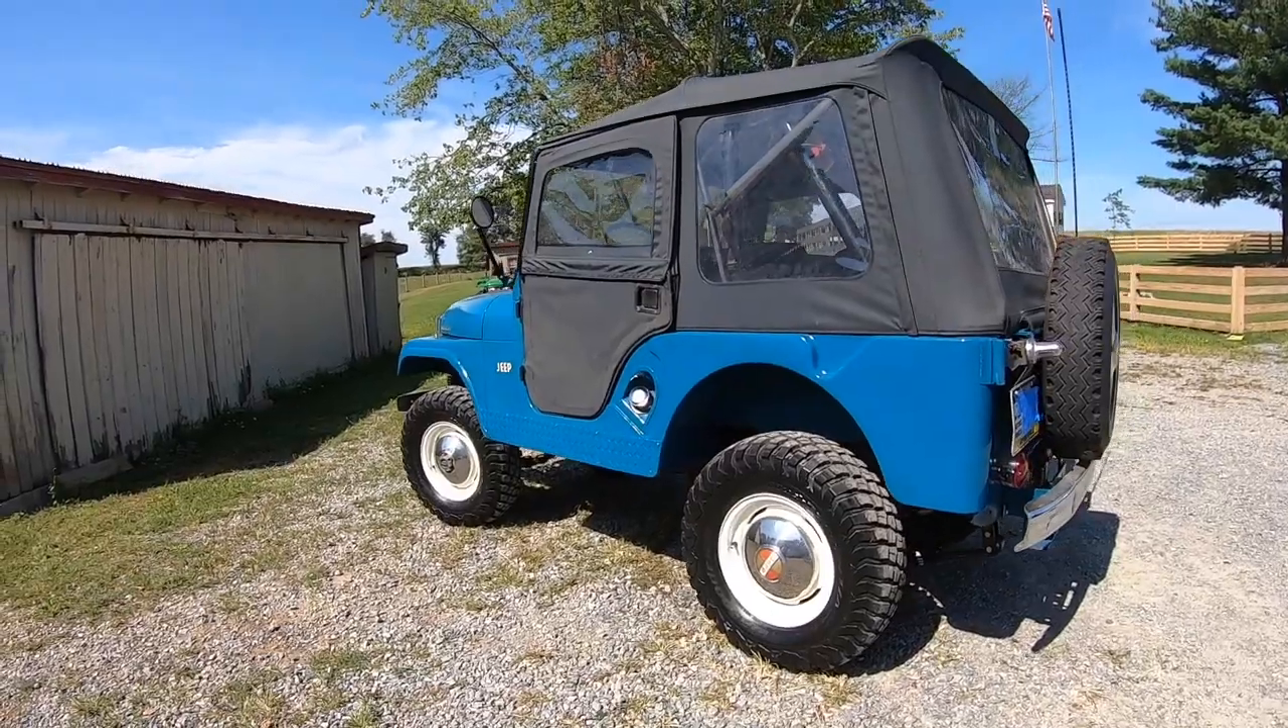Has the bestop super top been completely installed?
Yes.